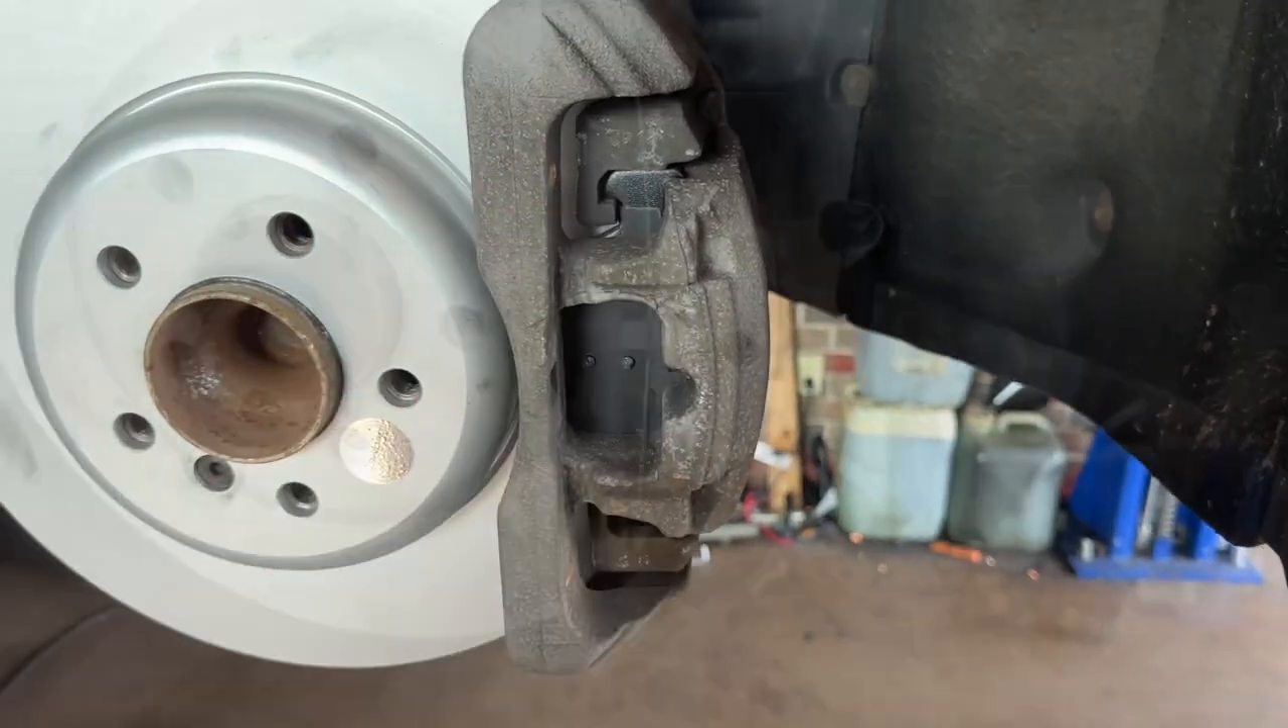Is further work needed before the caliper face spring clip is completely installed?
Yes.